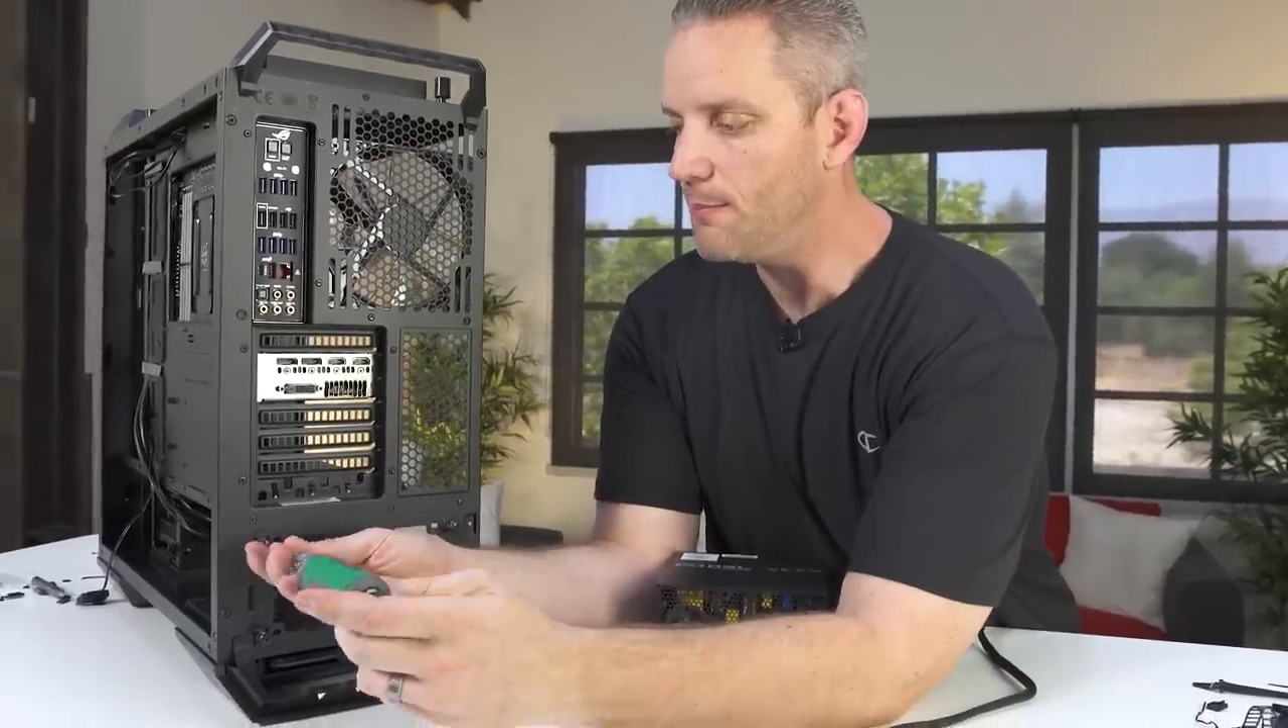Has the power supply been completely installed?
No.